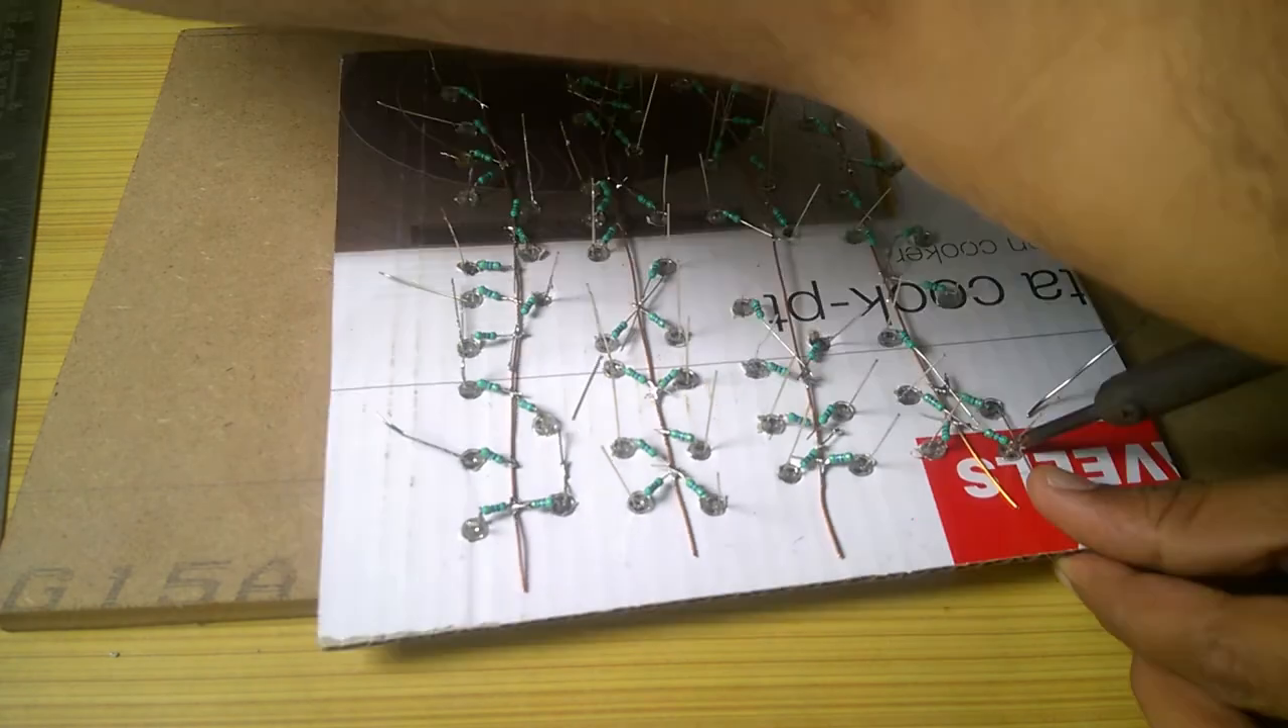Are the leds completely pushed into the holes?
Yes.